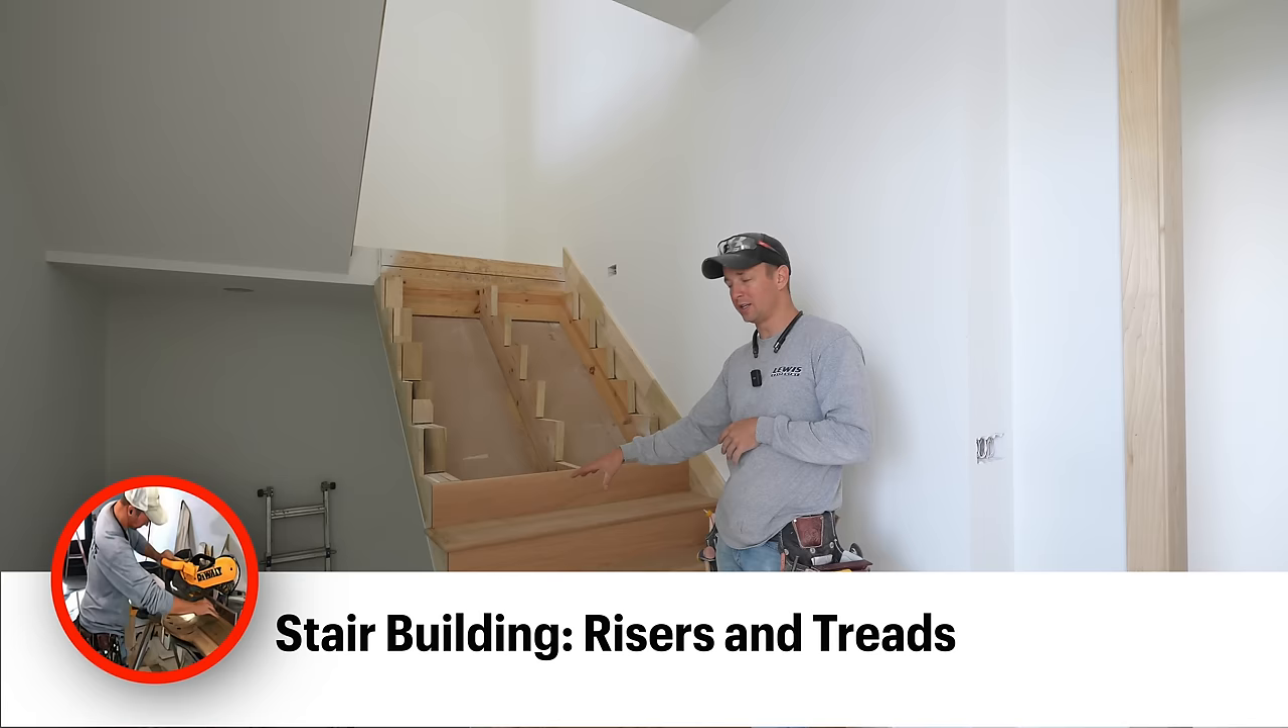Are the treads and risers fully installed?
No.